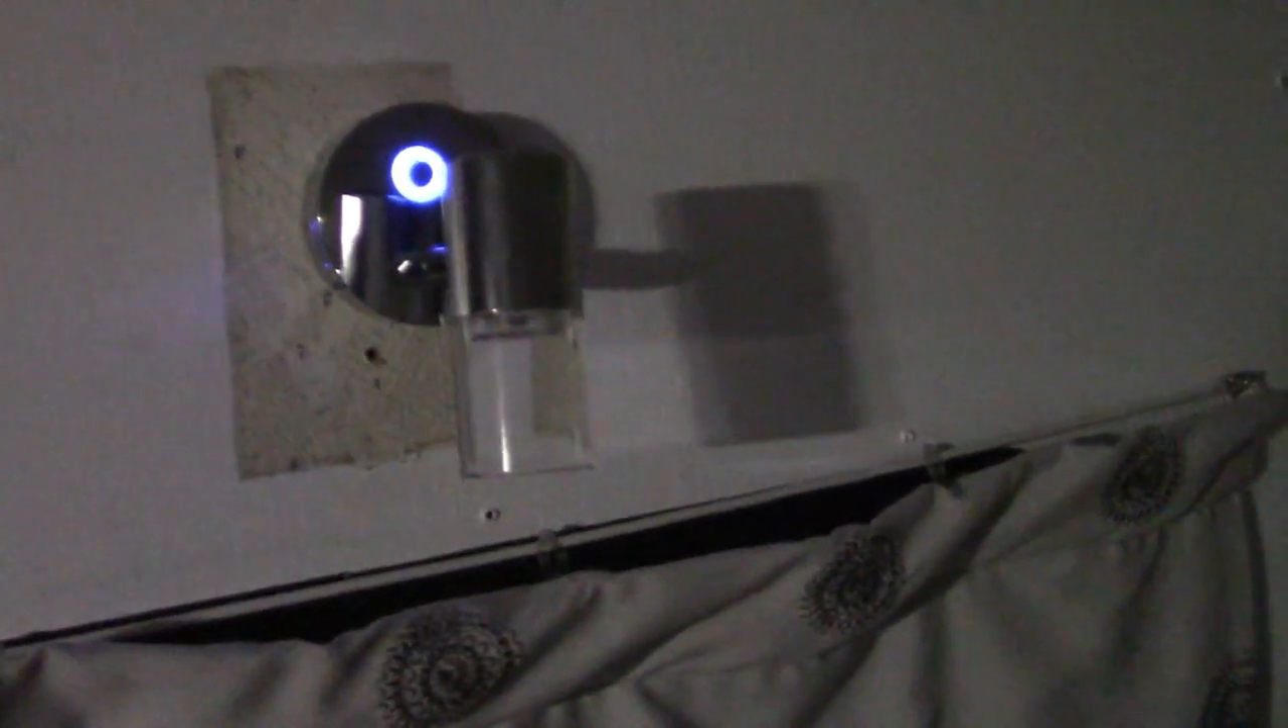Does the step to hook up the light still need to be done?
No.